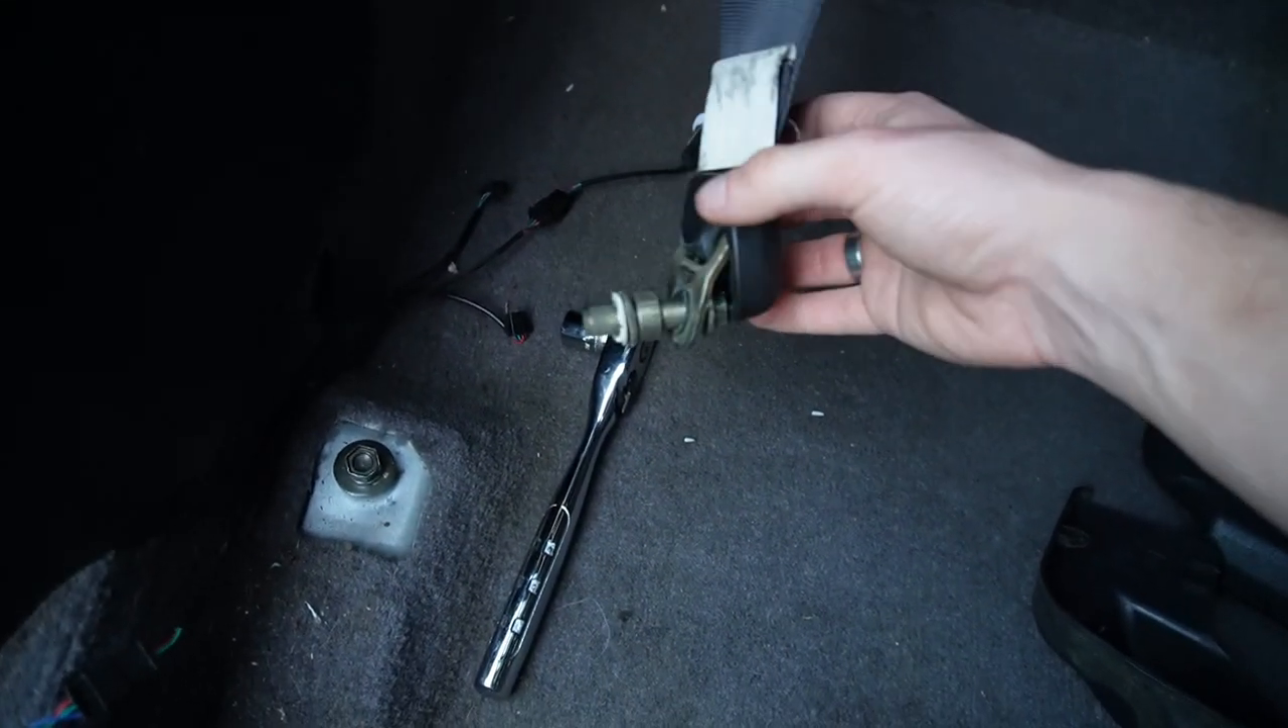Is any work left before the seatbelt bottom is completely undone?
No.